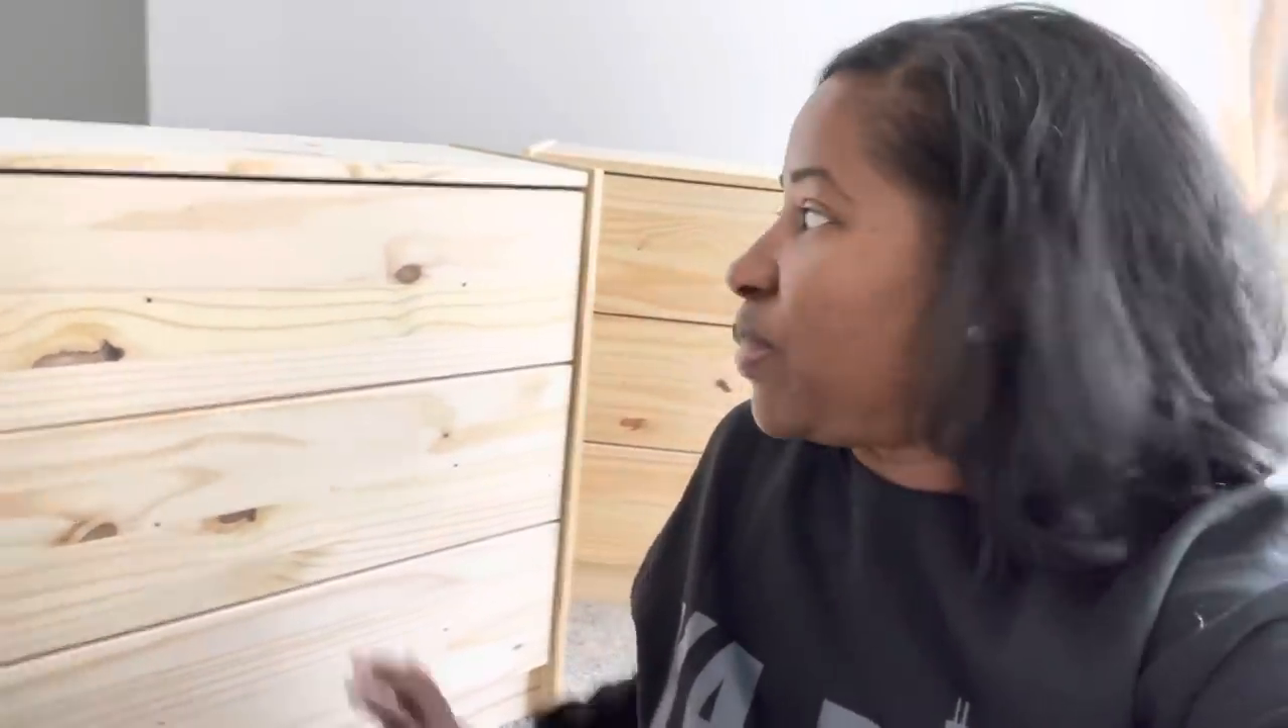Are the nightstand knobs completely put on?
No.